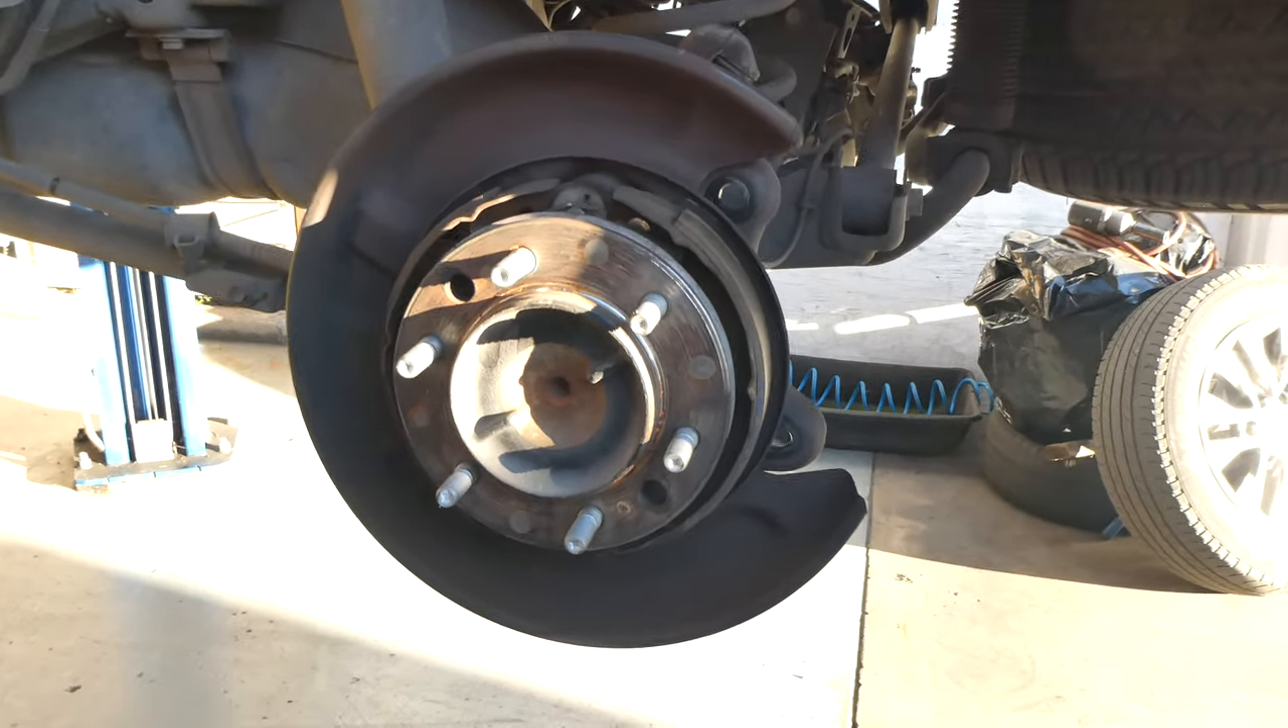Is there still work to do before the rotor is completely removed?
No.